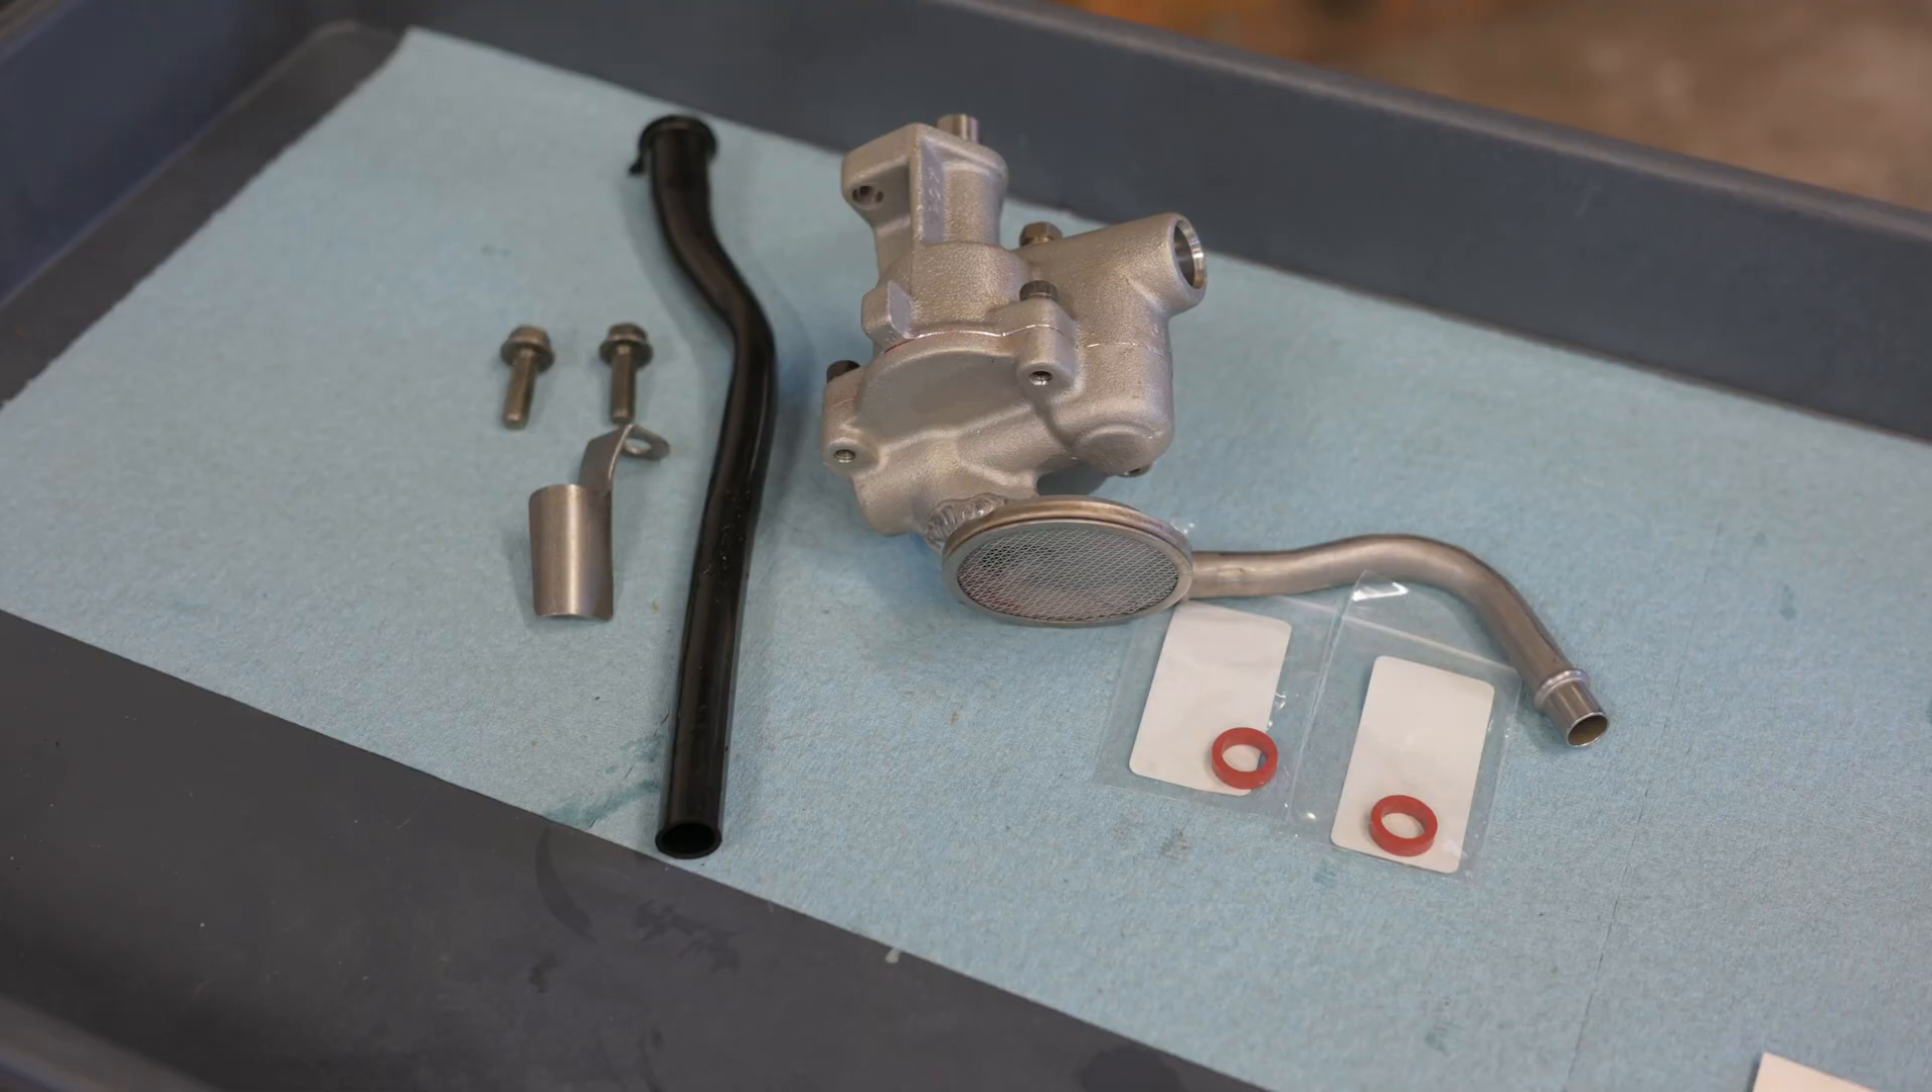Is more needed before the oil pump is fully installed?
Yes.